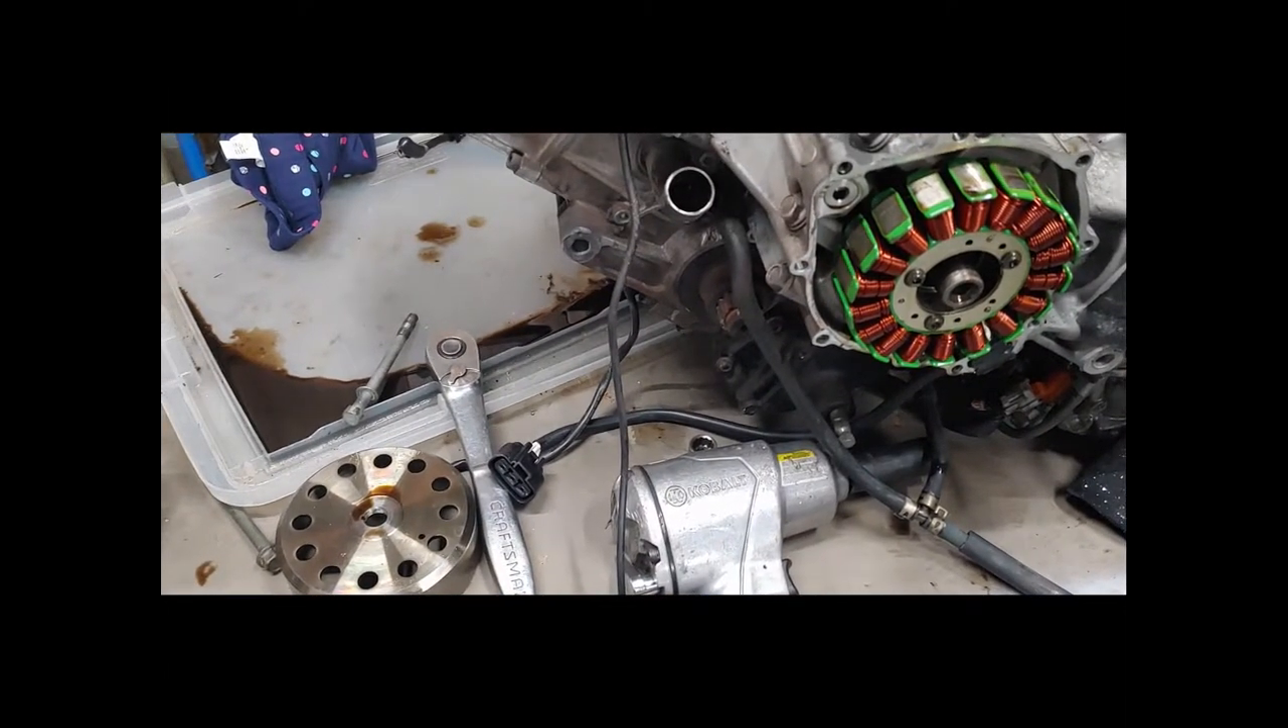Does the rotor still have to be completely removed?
No.